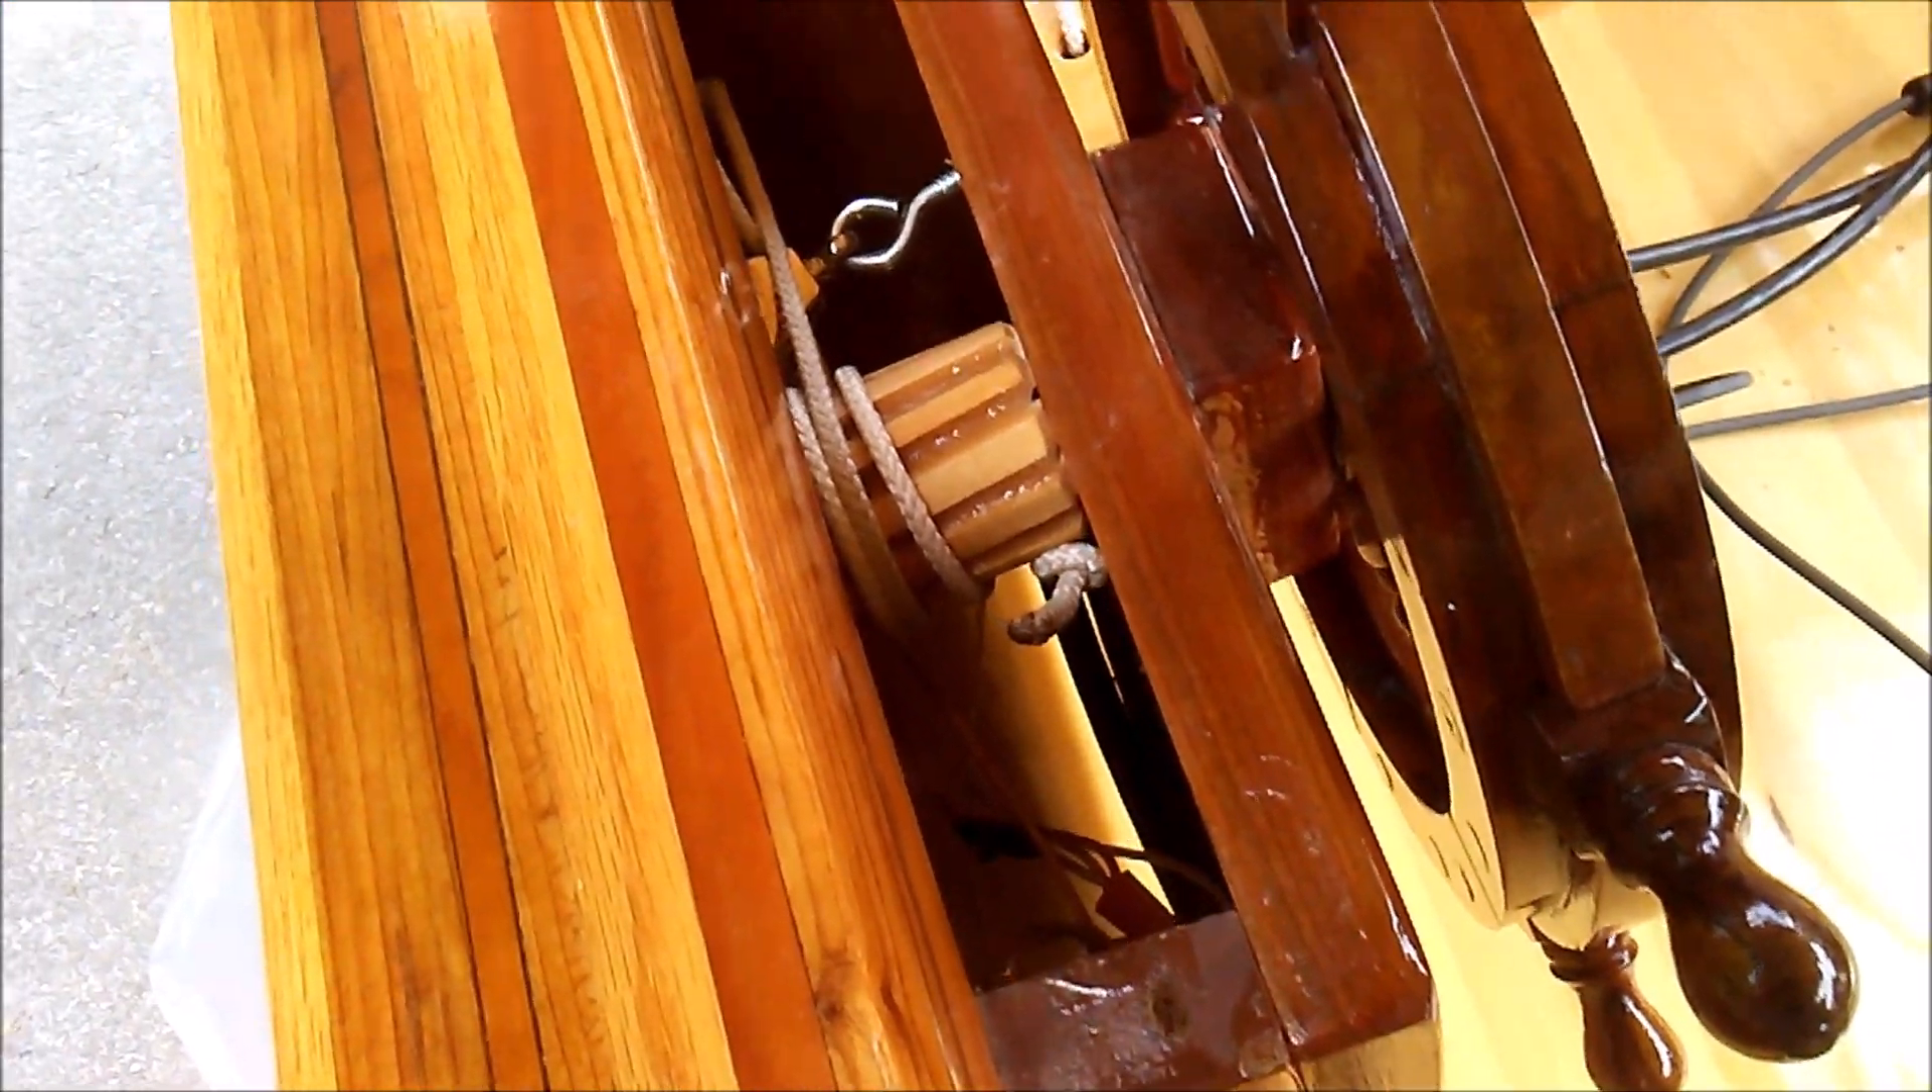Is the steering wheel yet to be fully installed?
No.